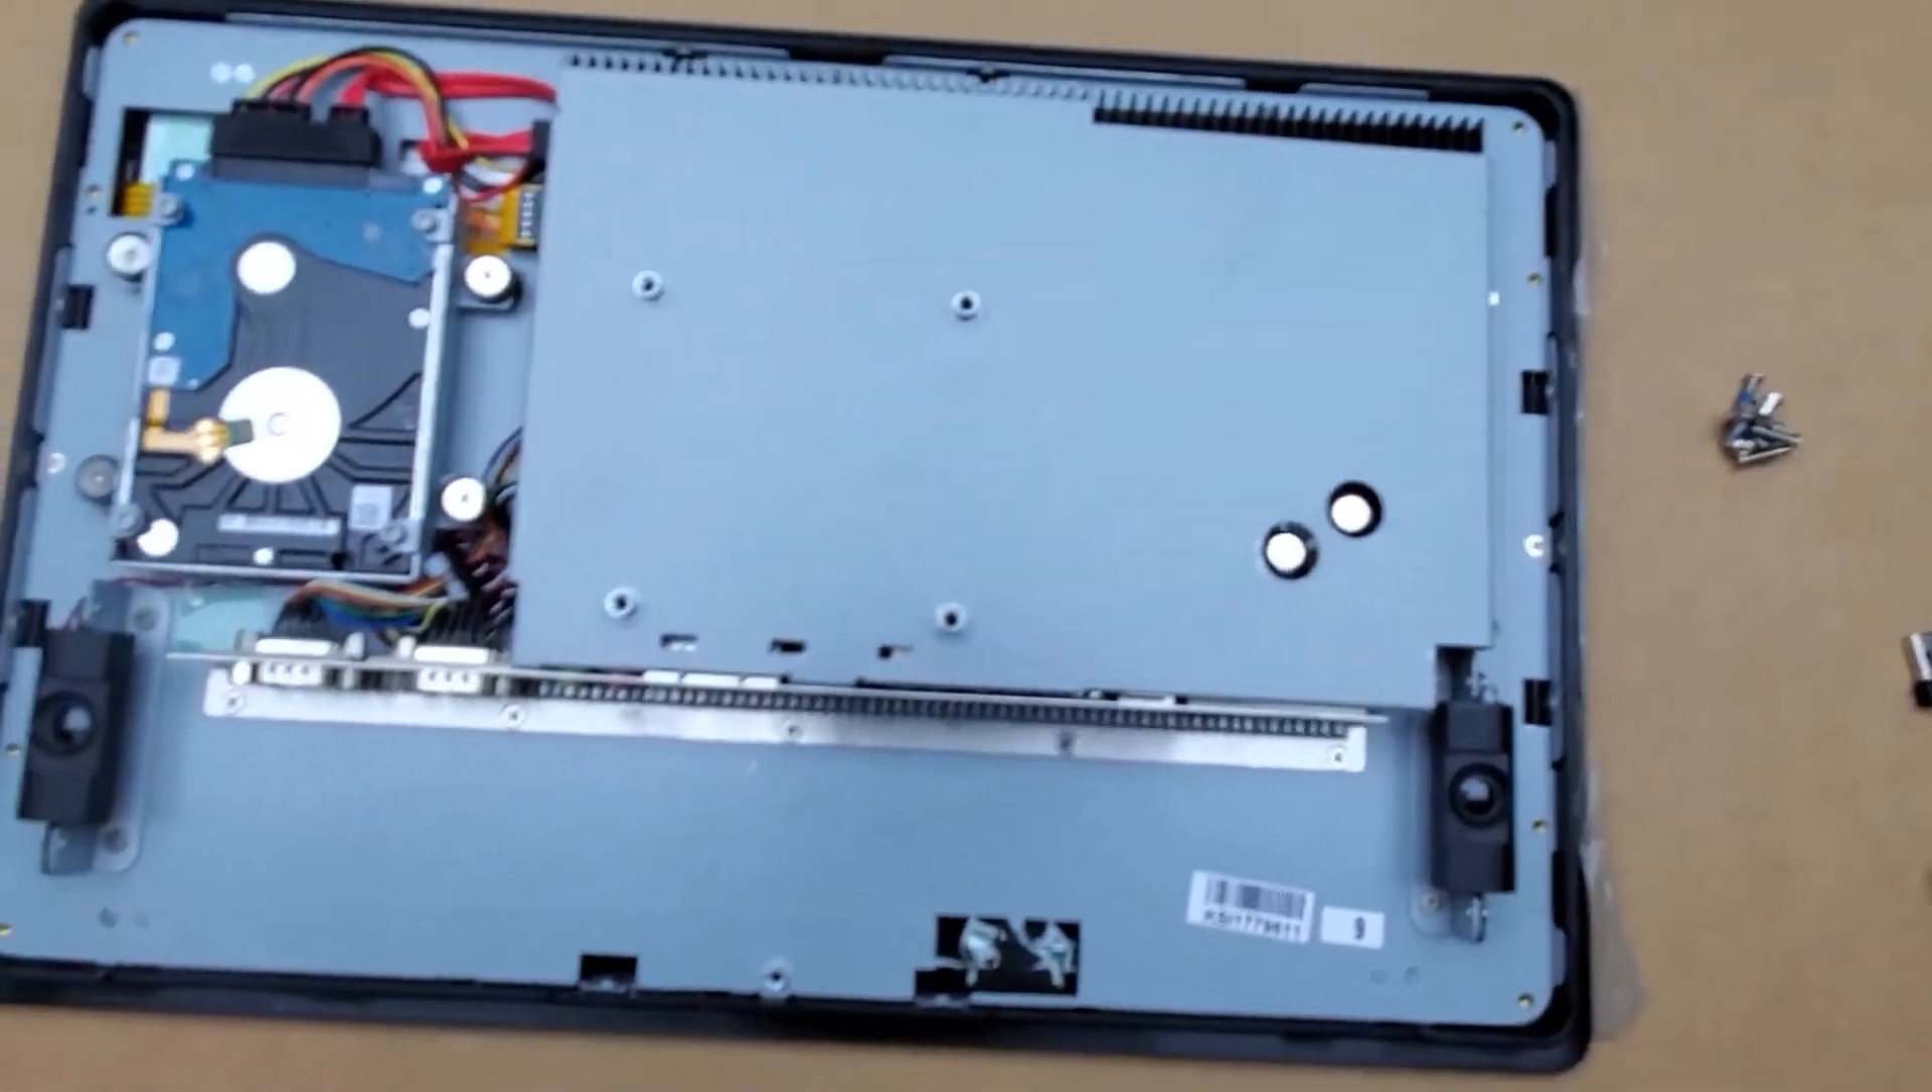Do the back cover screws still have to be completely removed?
No.